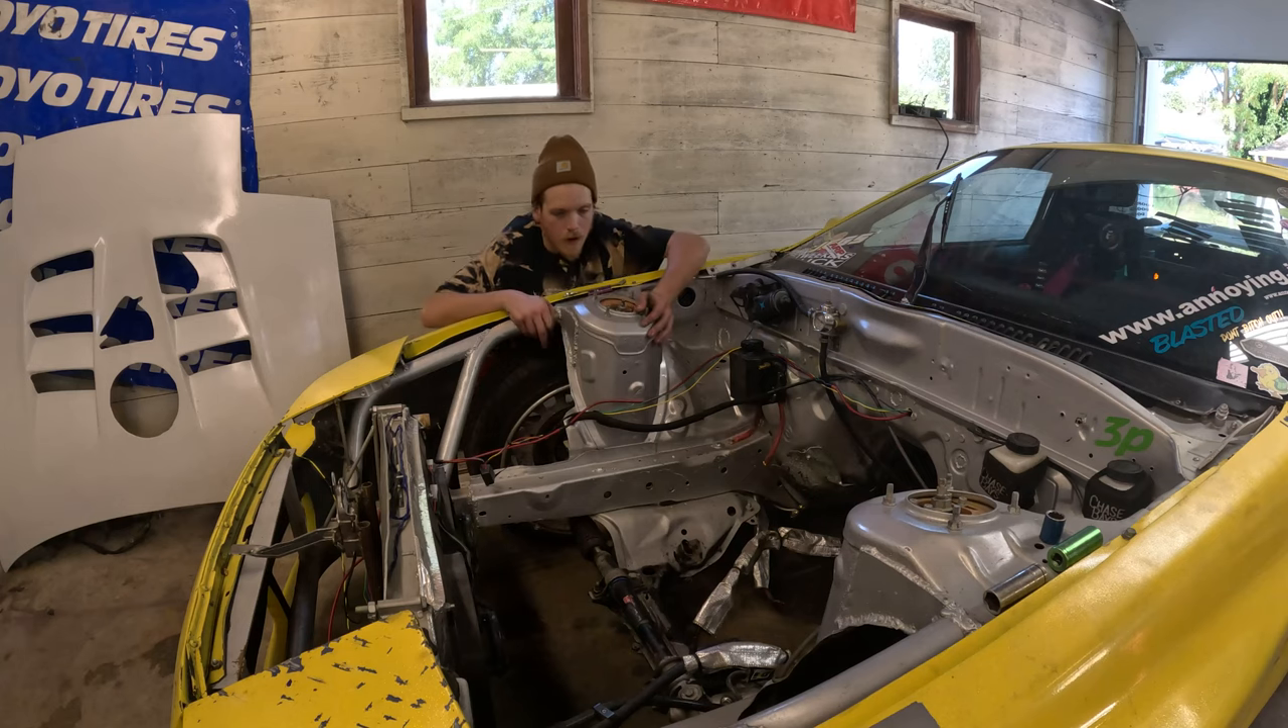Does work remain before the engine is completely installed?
Yes.